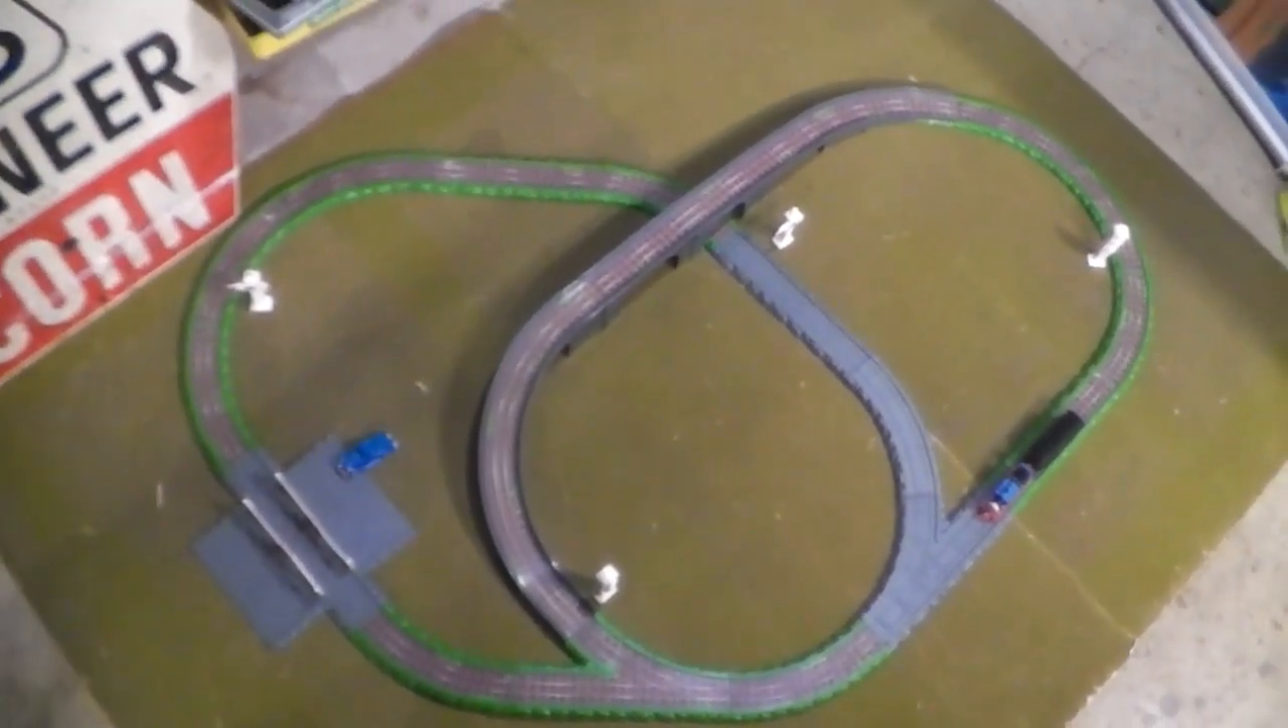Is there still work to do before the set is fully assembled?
No.